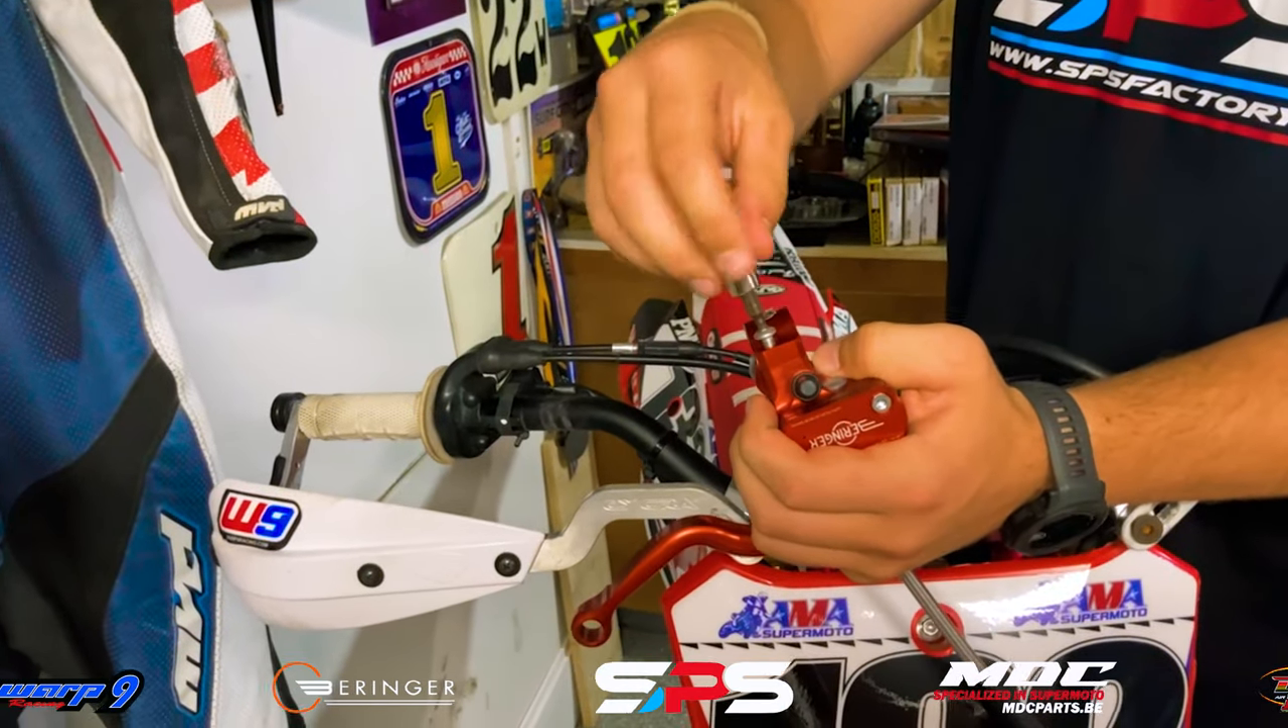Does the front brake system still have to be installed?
Yes.